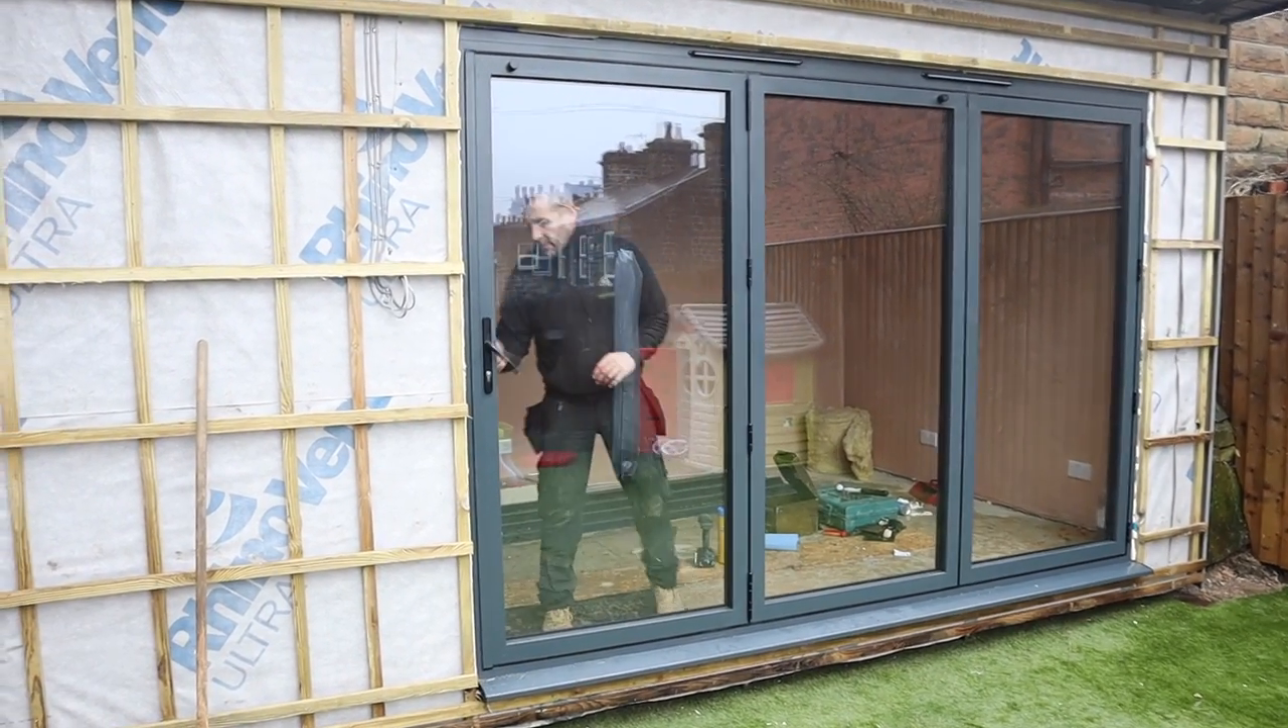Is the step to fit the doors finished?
Yes.